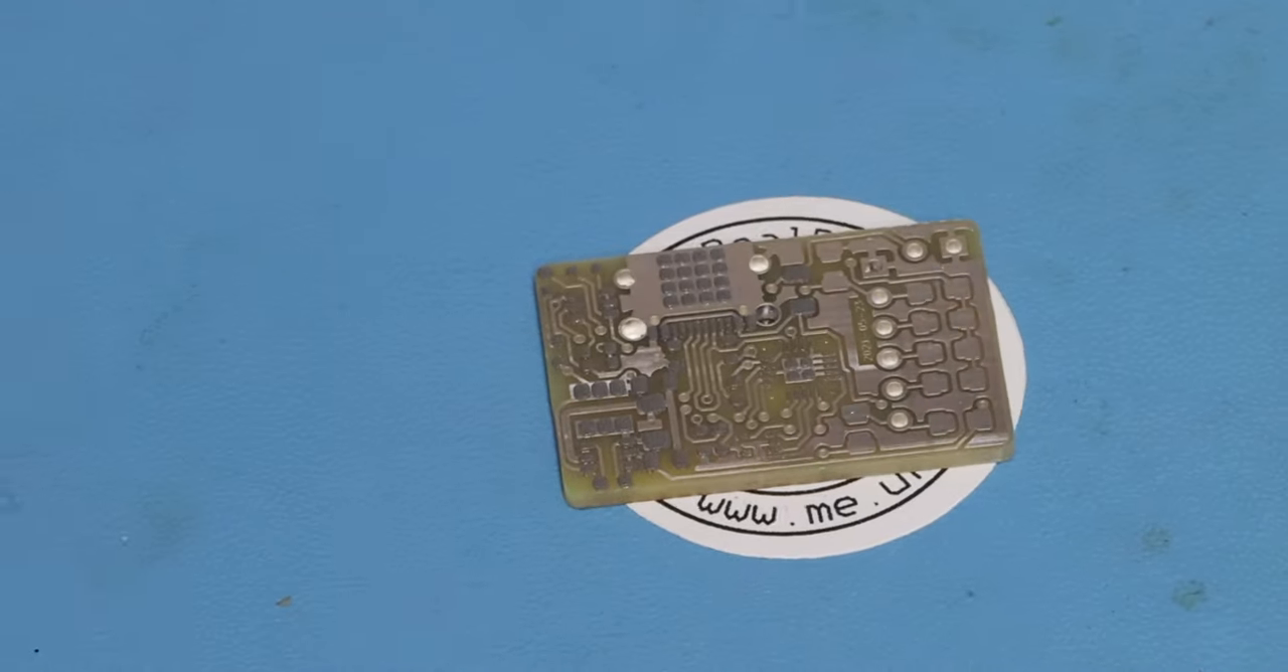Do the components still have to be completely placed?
Yes.